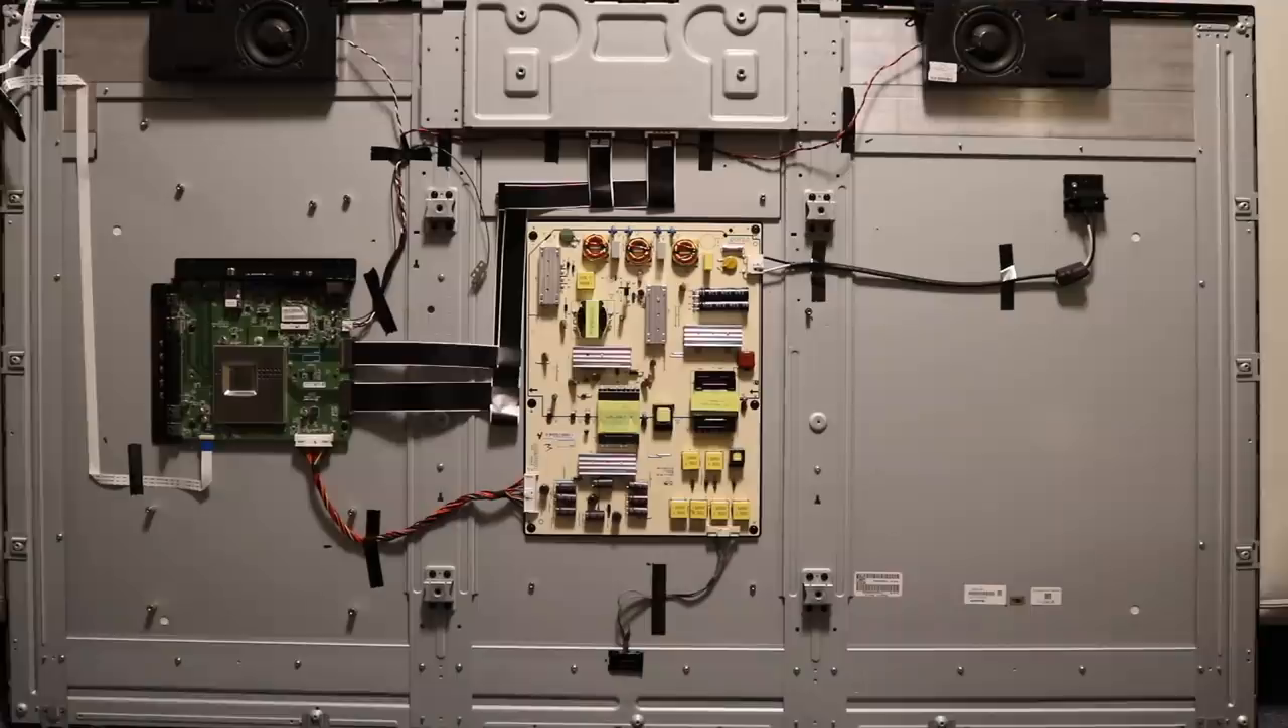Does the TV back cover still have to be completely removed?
No.